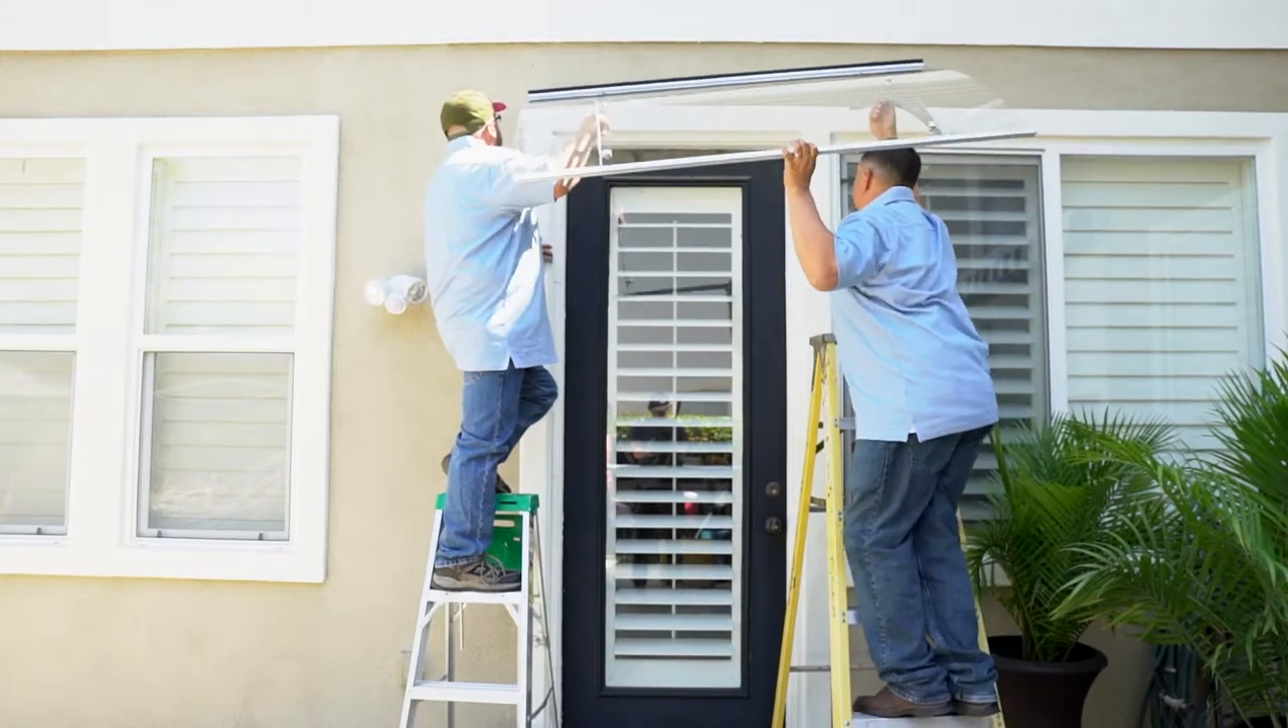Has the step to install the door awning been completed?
No.